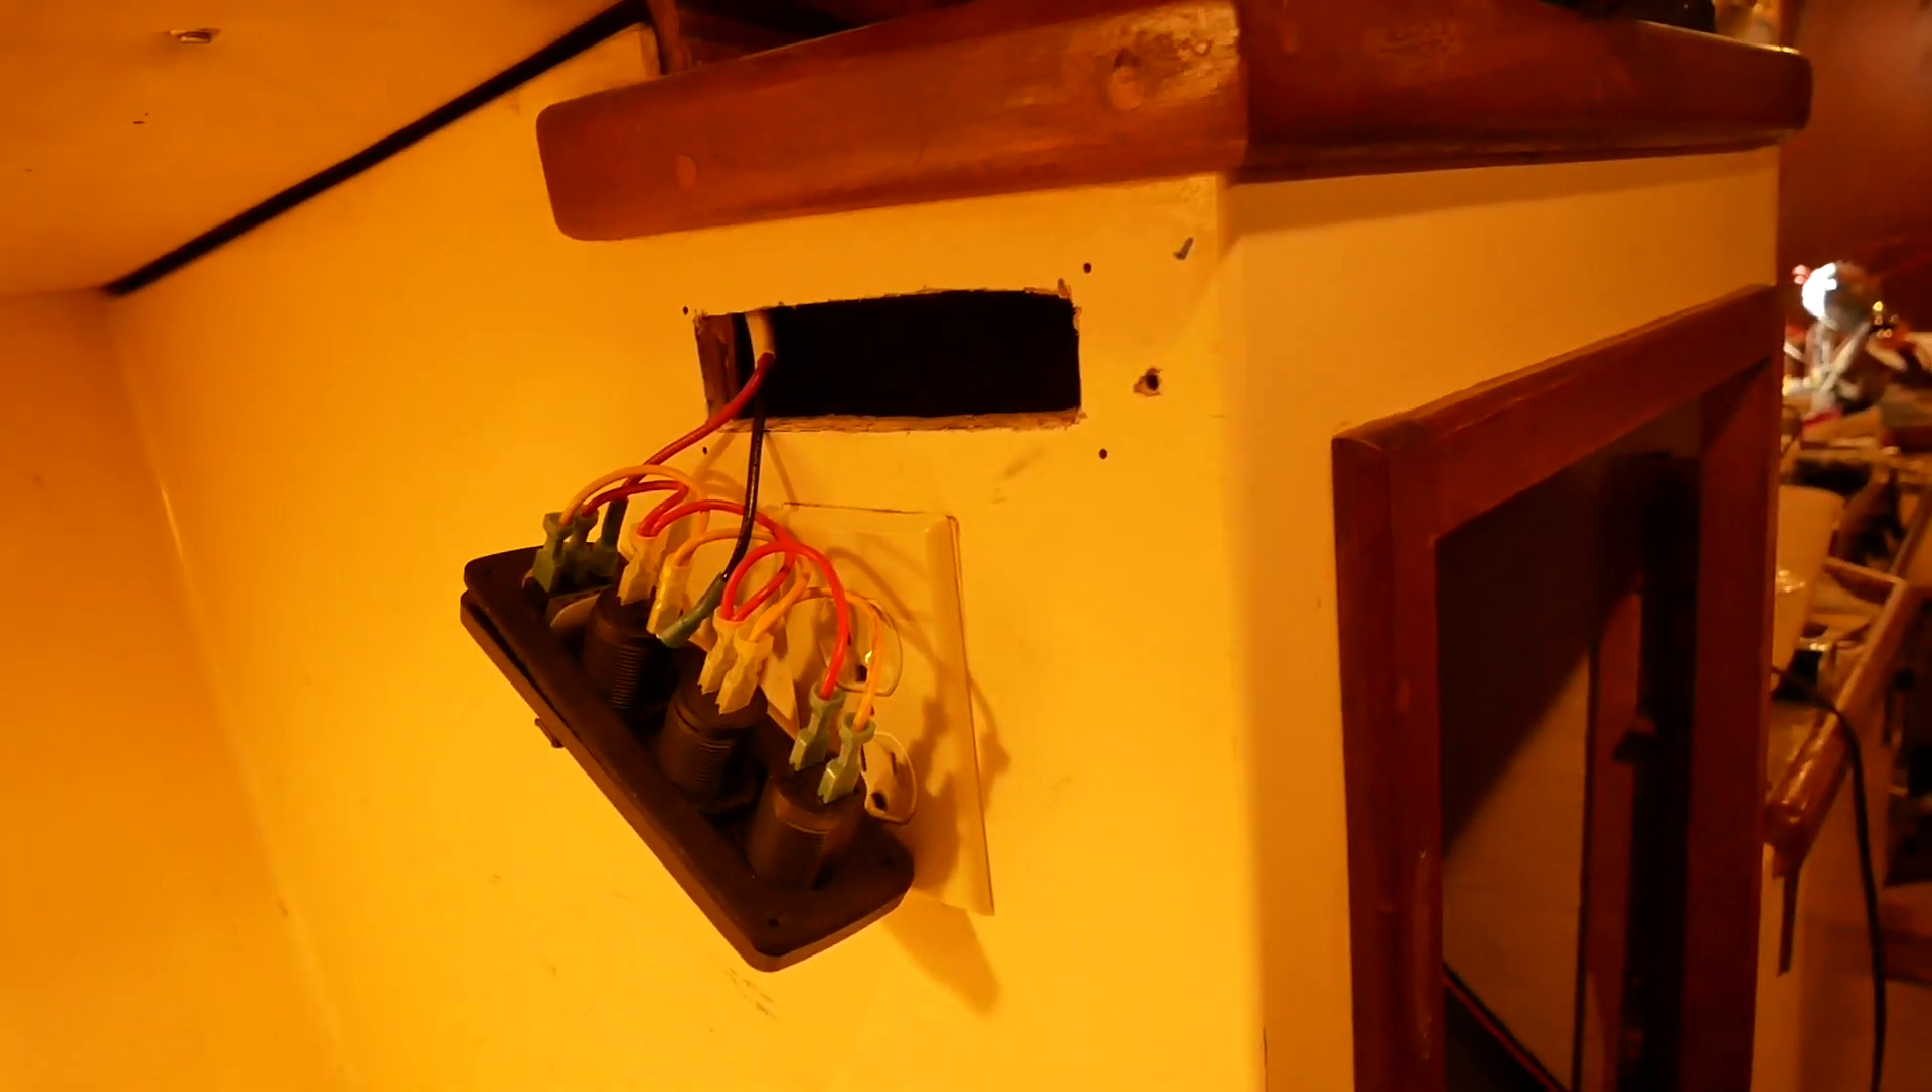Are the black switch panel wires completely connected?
Yes.